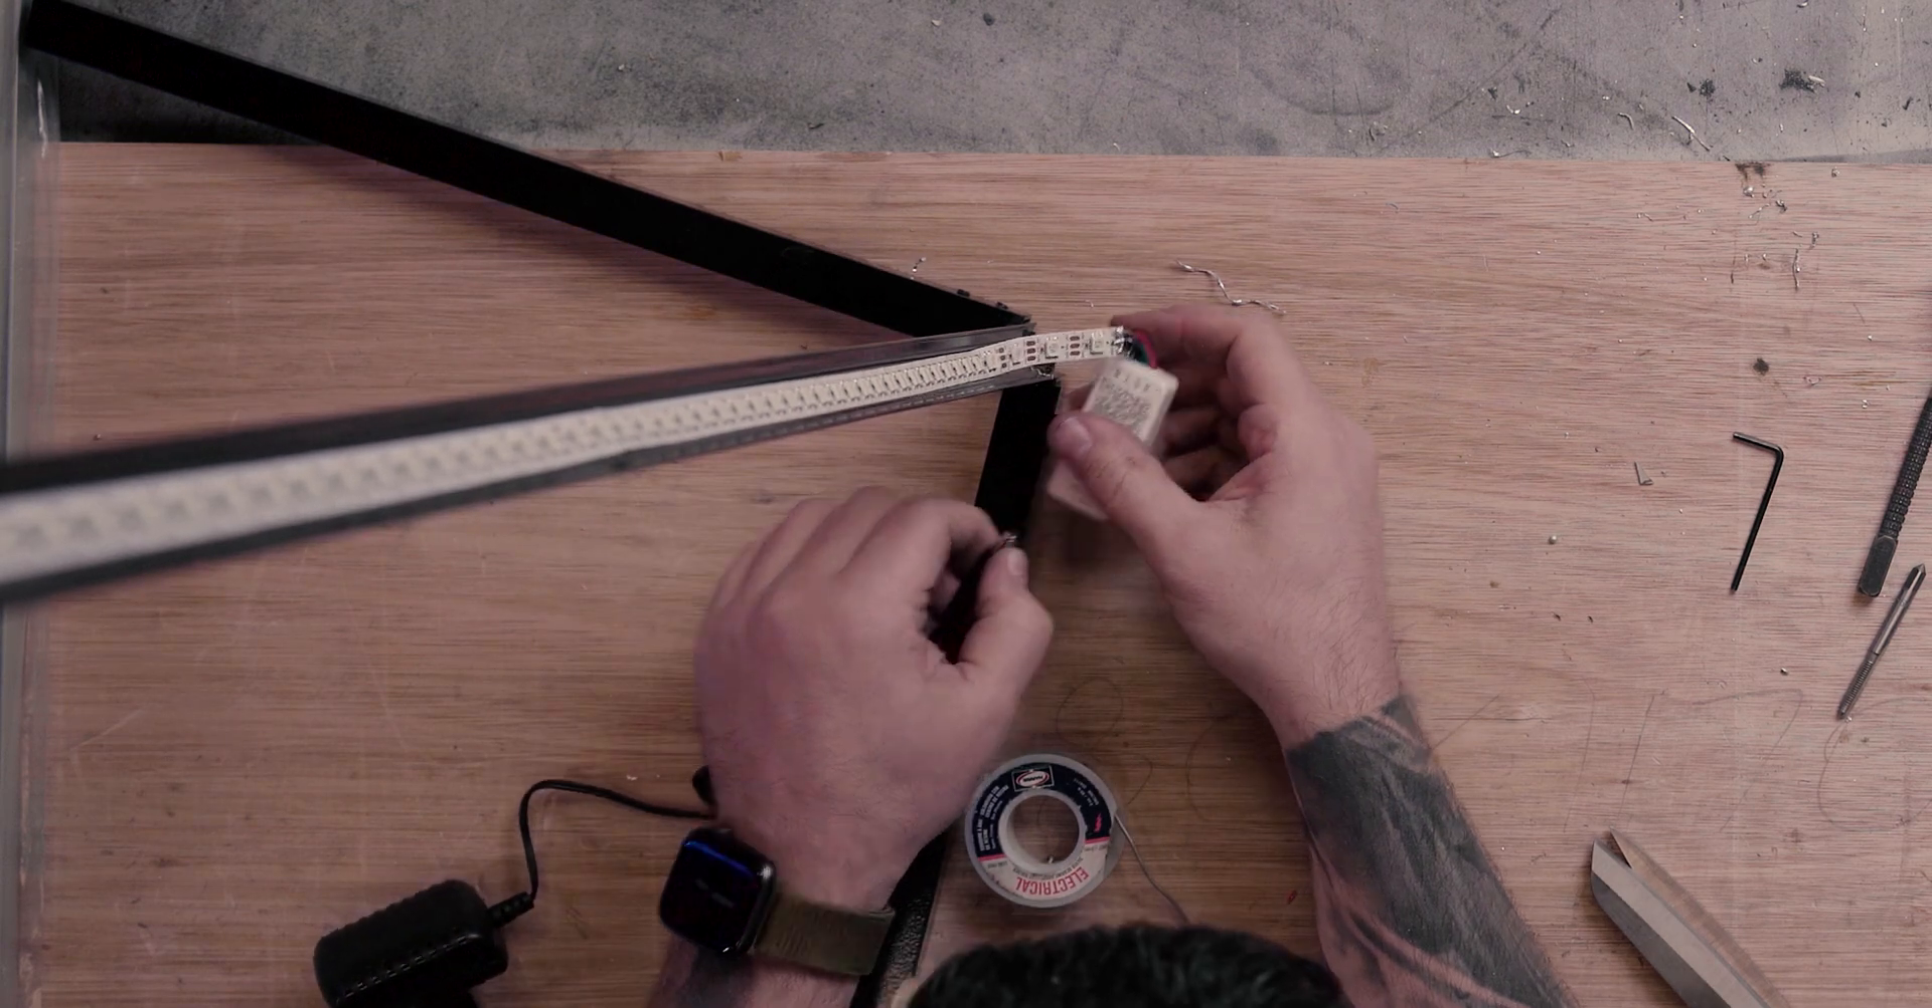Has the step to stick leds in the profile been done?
Yes.